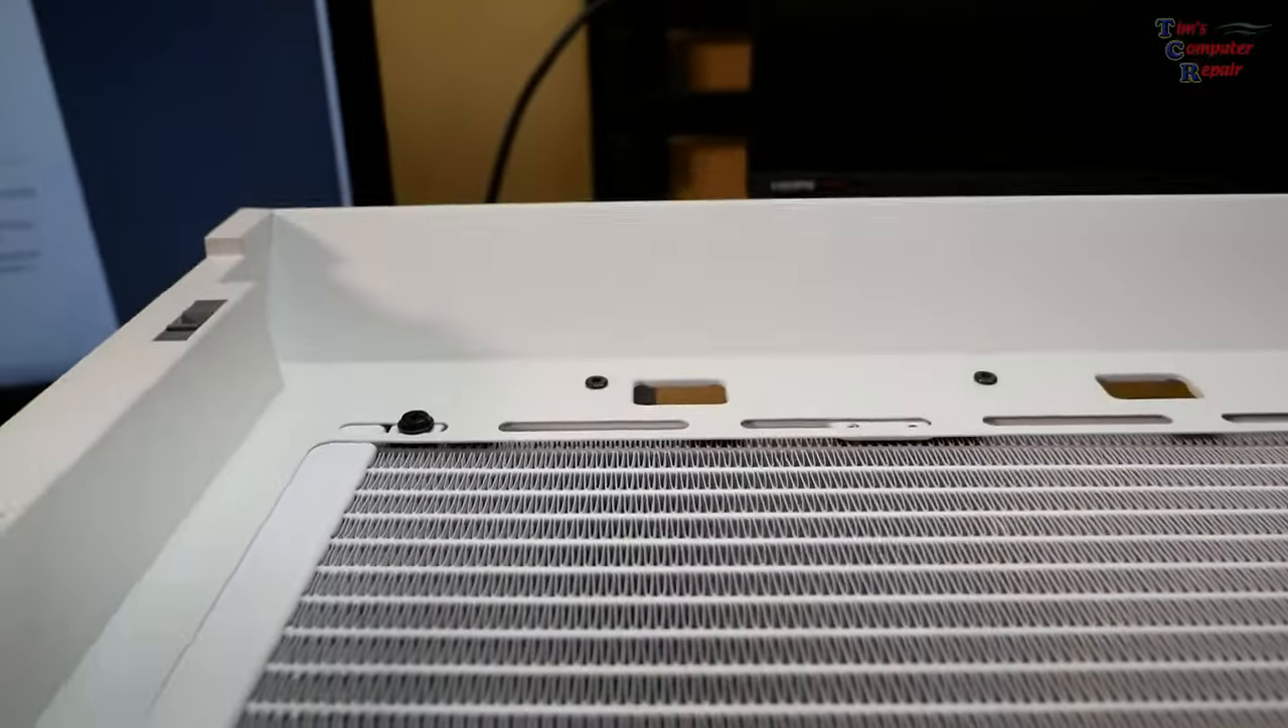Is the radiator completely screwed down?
No.